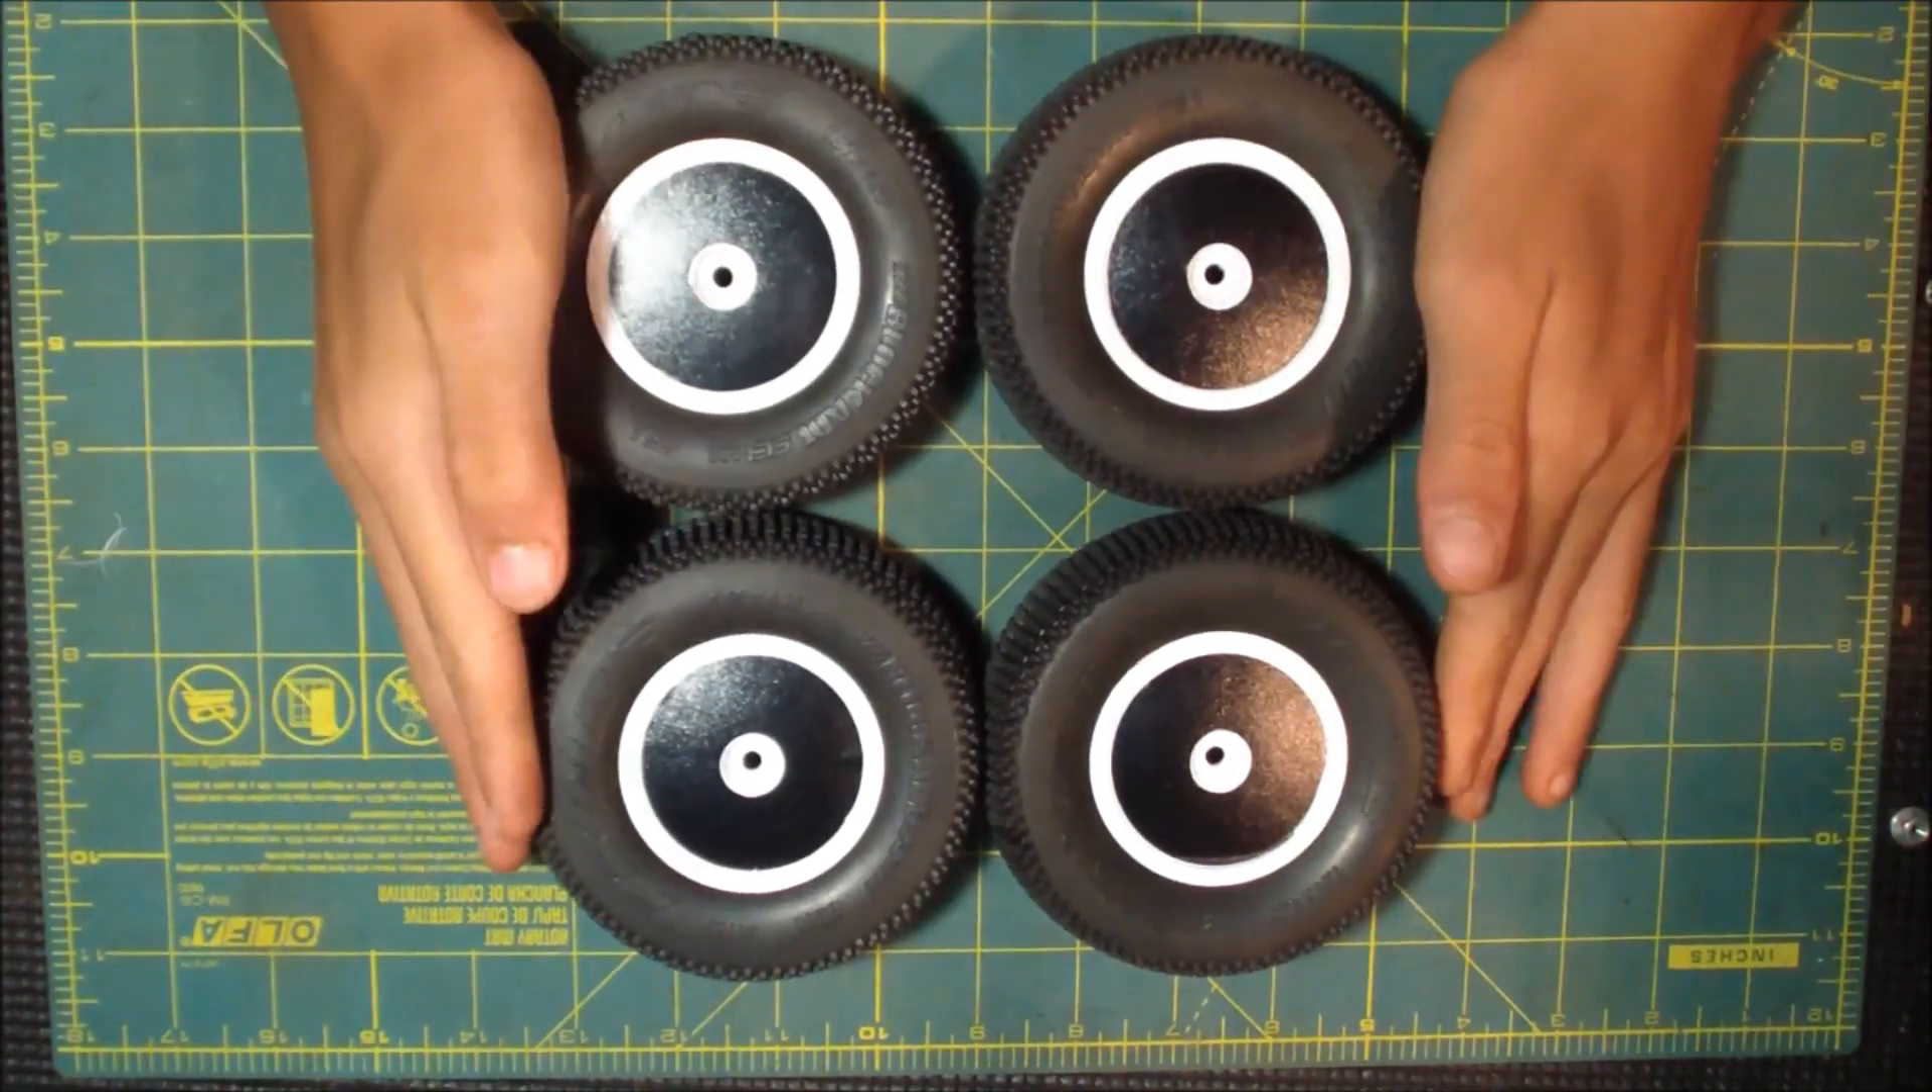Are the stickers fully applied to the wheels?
Yes.